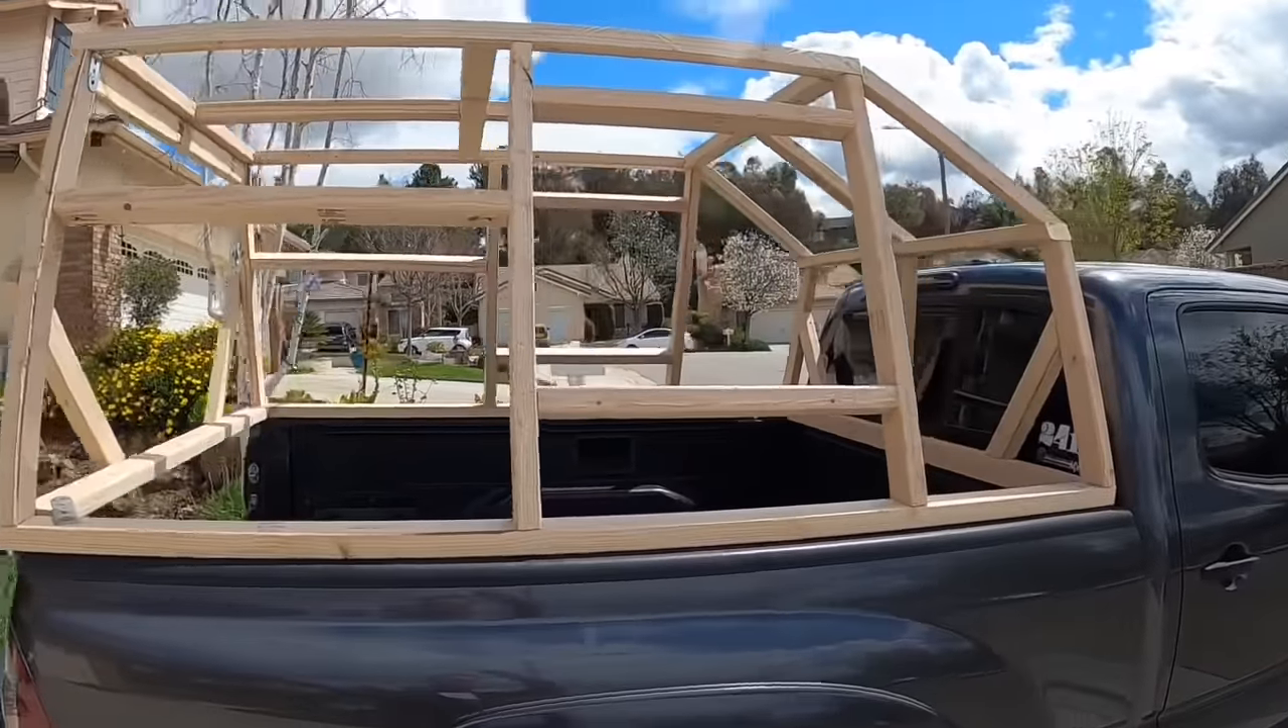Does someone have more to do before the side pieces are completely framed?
No.